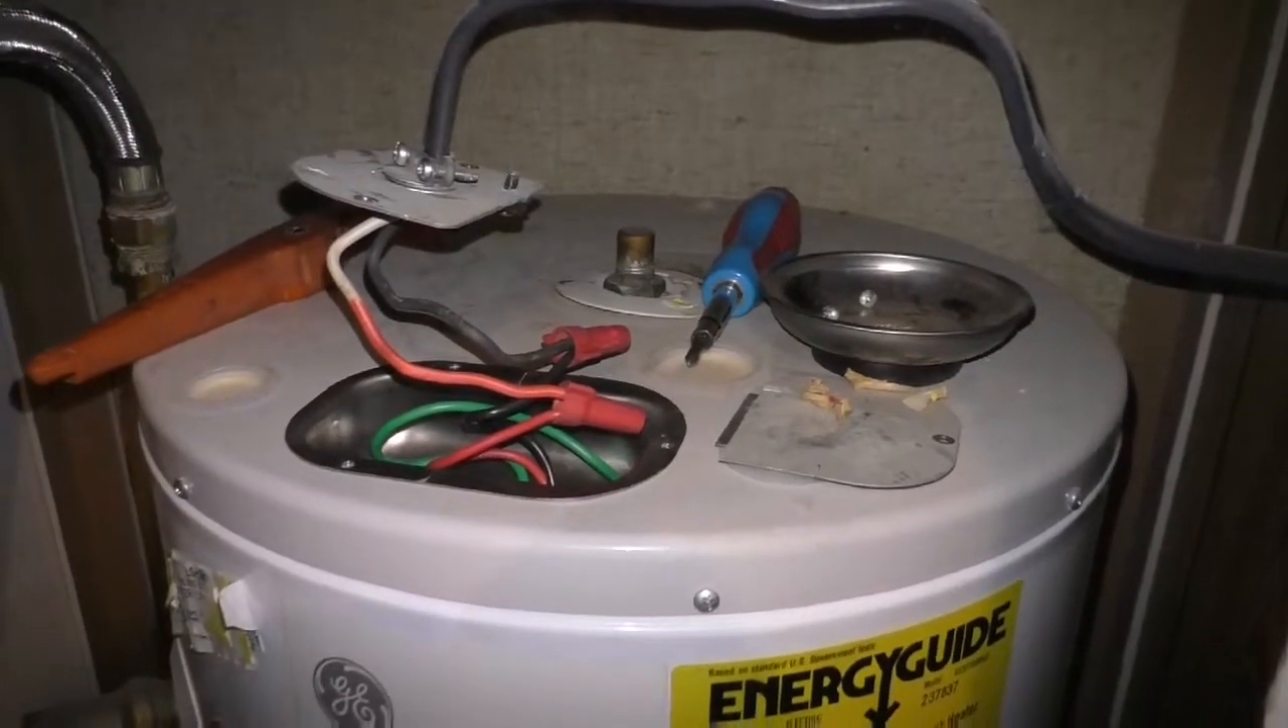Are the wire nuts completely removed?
No.